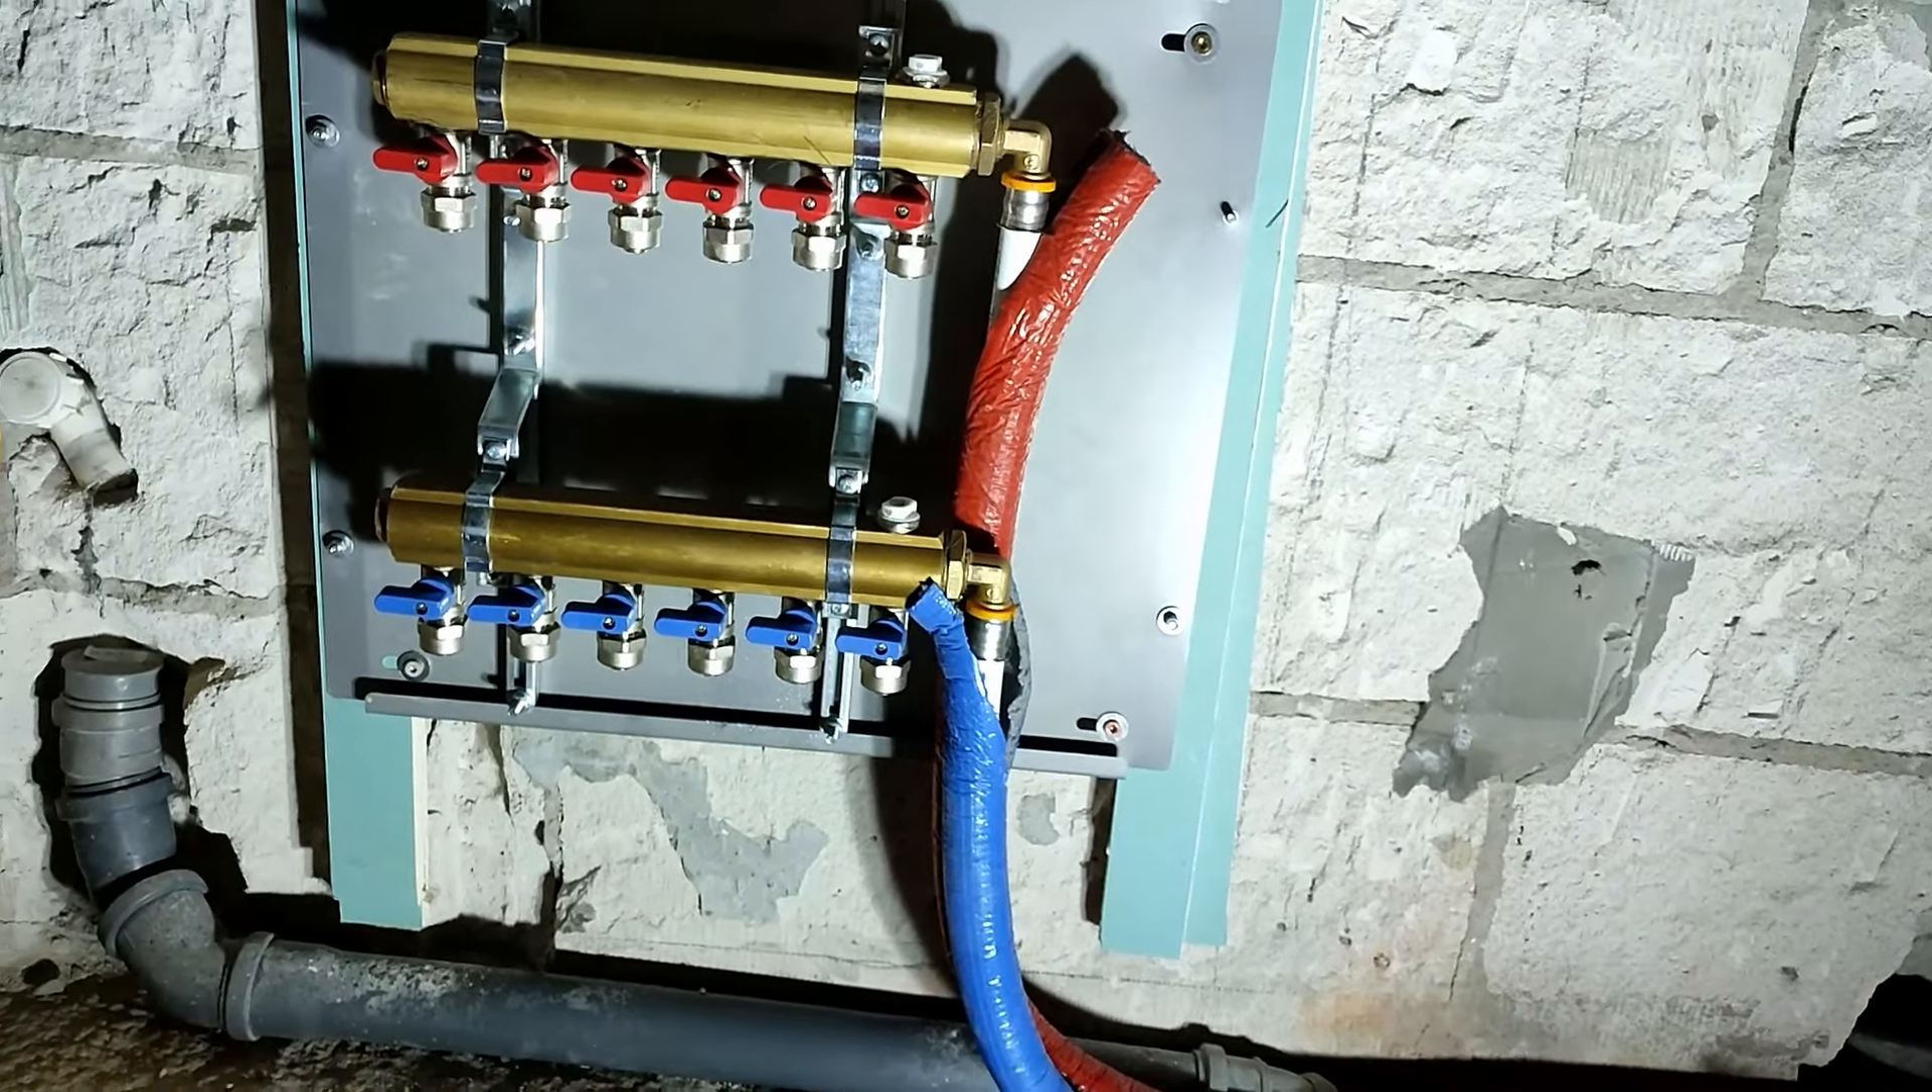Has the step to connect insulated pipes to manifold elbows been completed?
Yes.